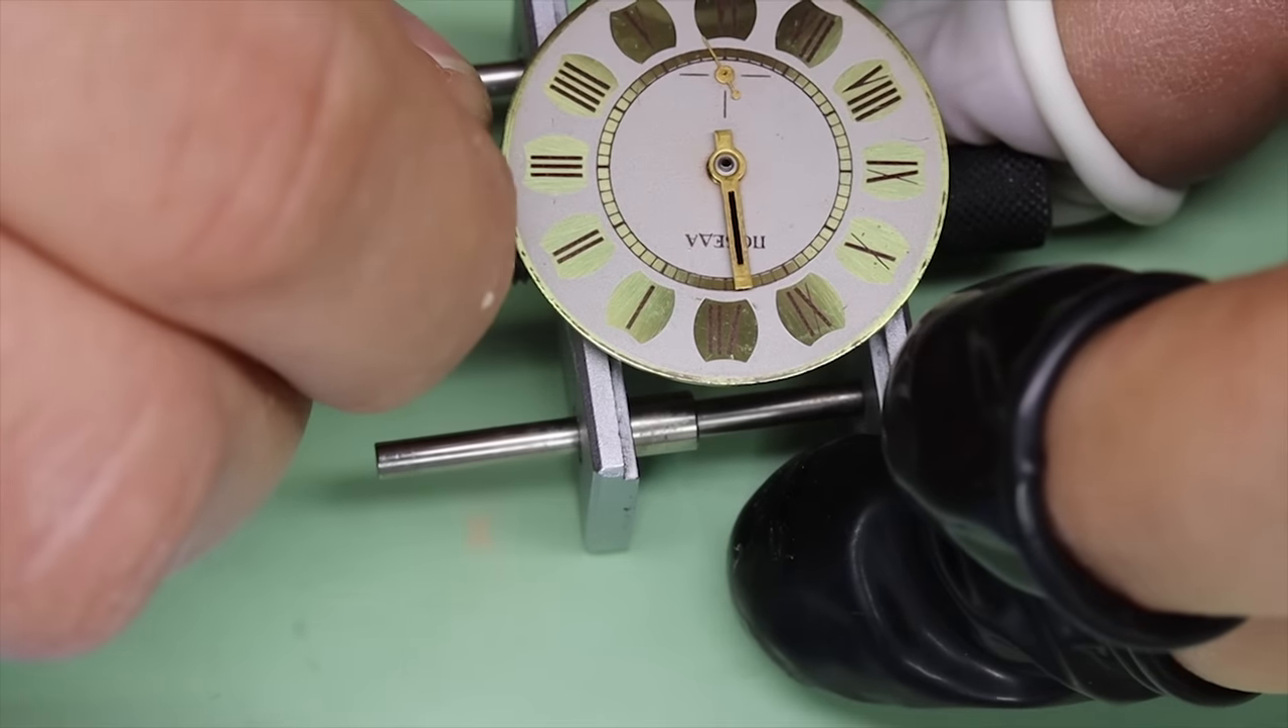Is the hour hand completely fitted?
Yes.